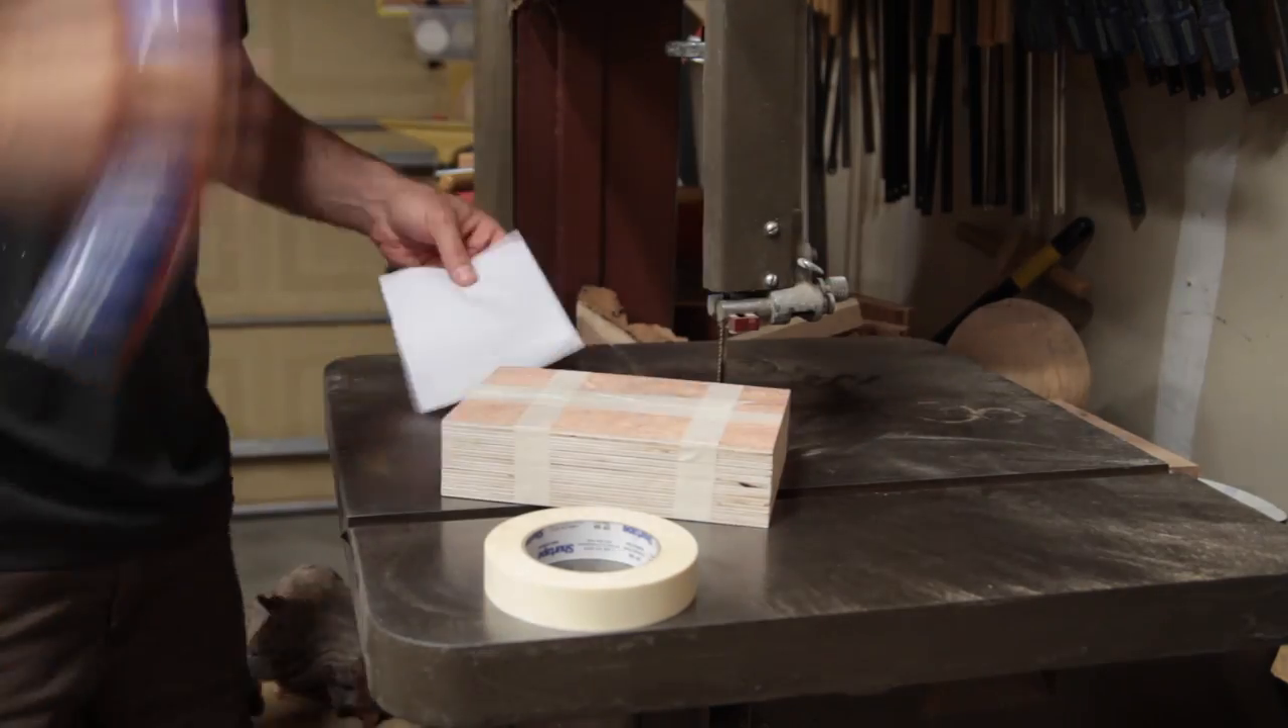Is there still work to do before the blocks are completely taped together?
No.